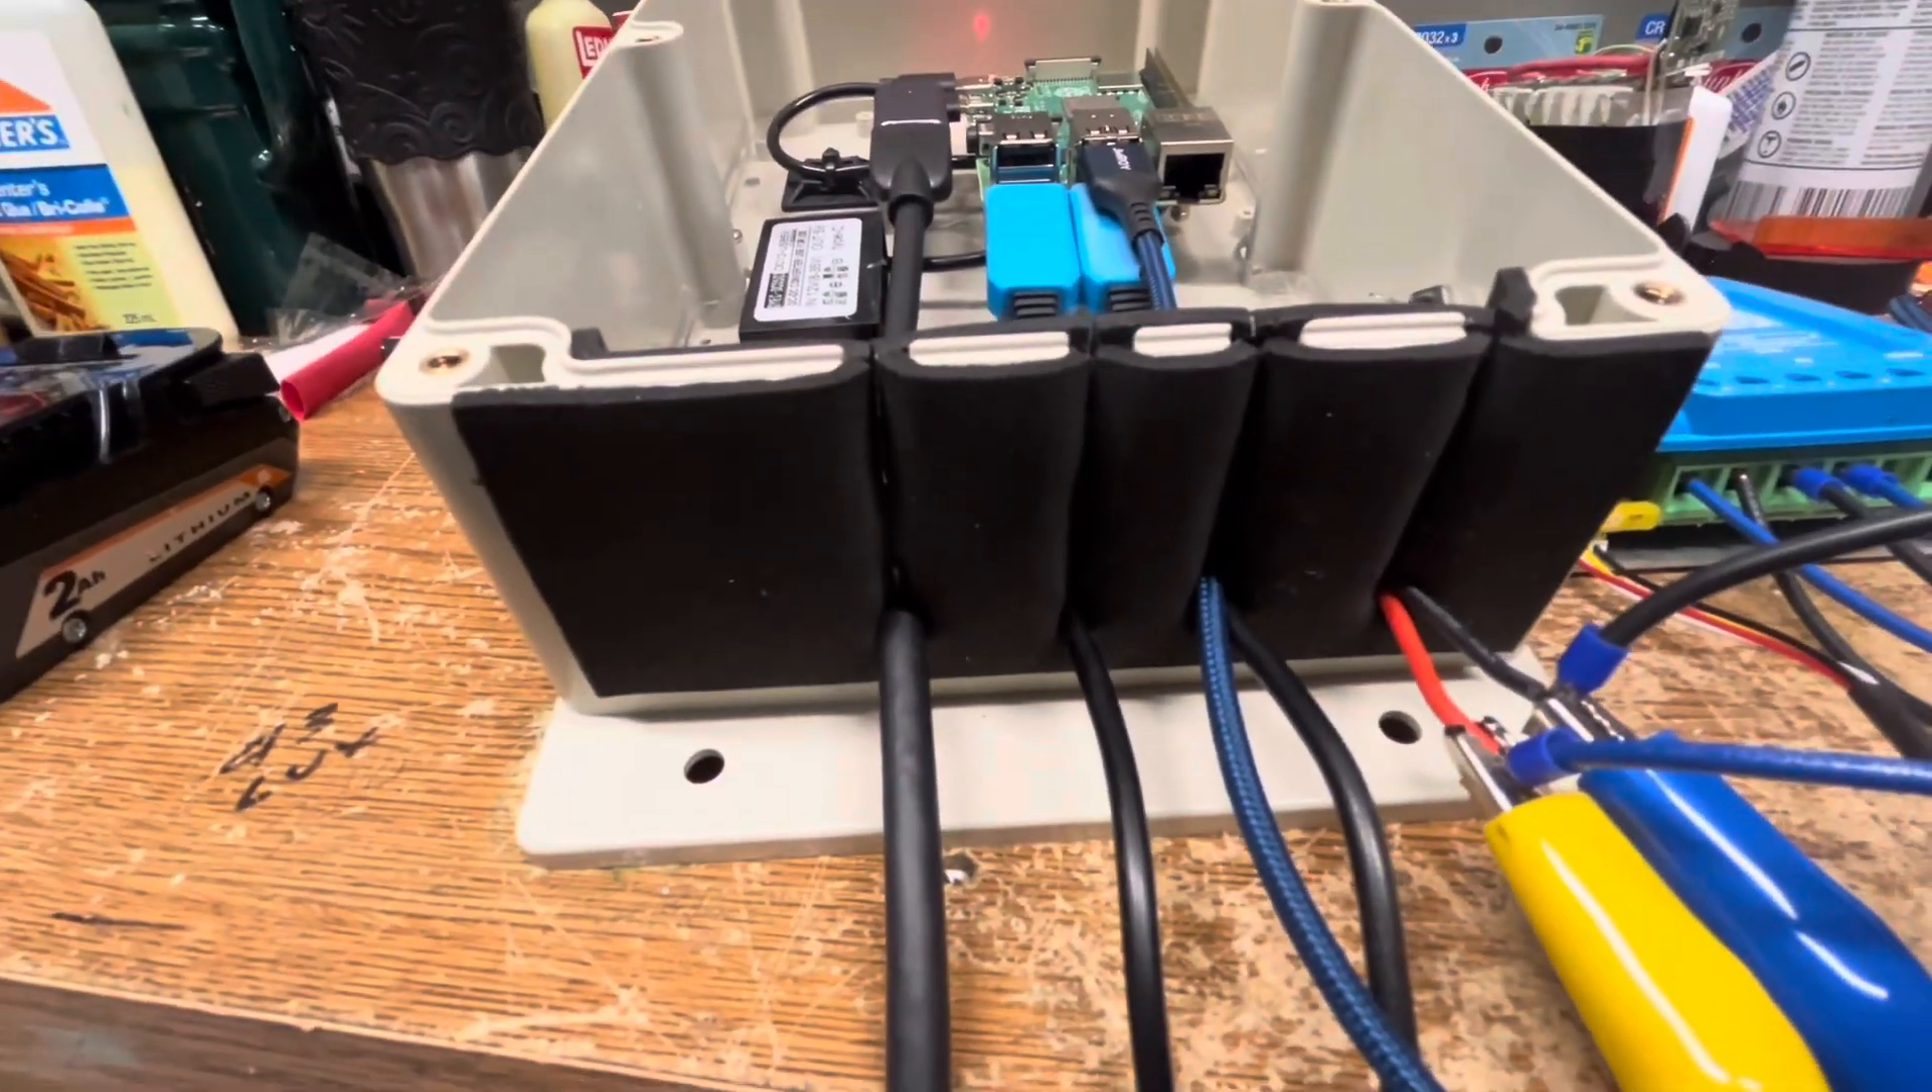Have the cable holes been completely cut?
Yes.